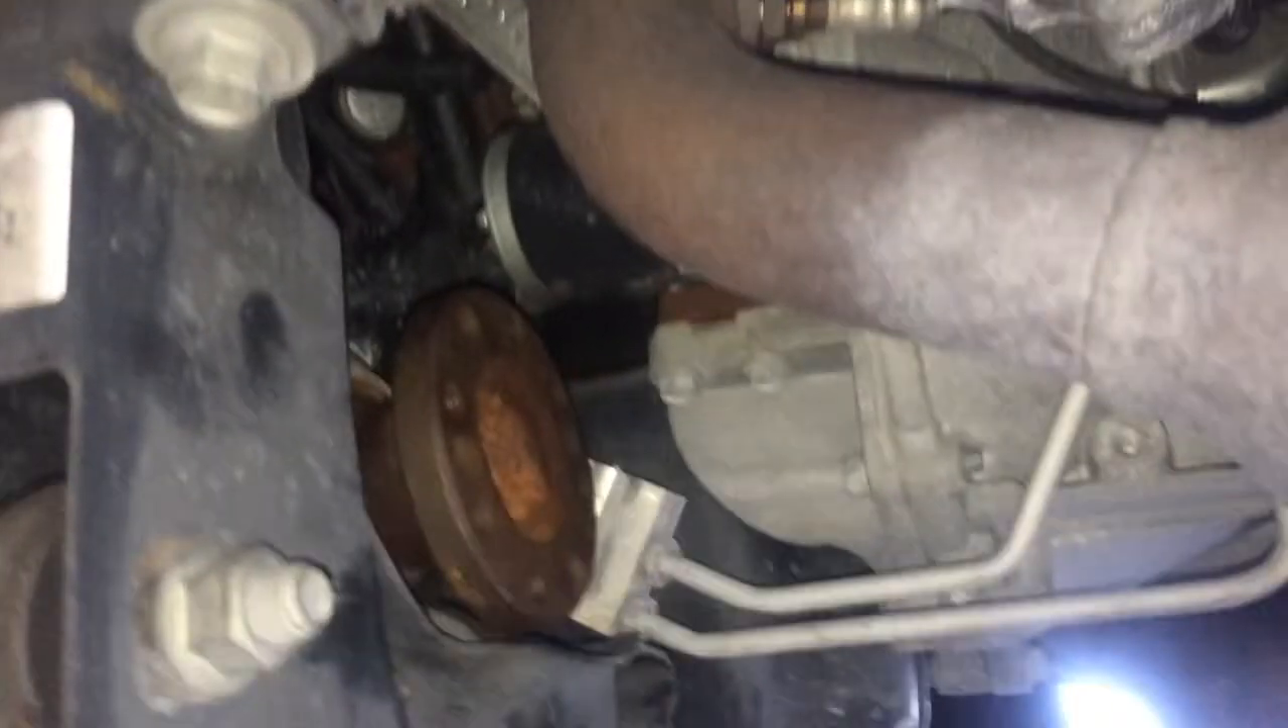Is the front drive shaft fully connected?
No.